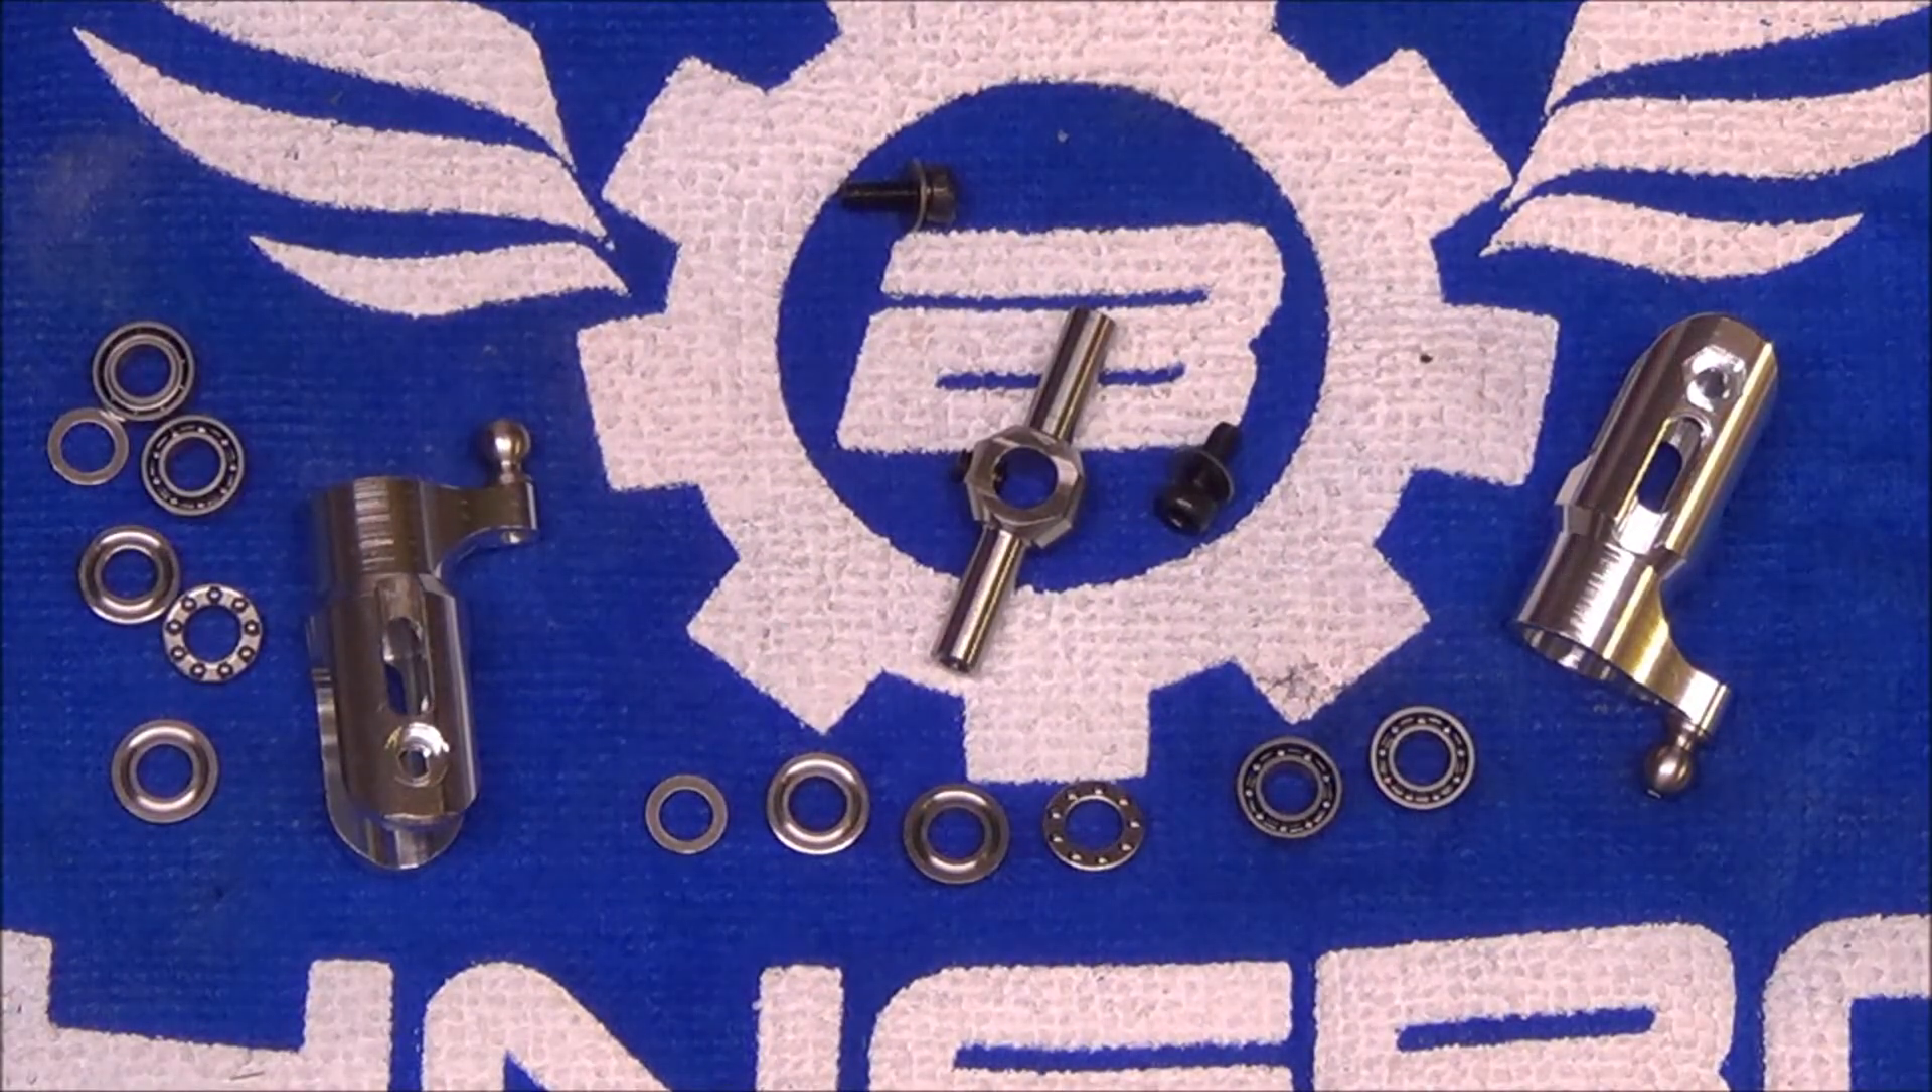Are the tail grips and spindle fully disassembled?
Yes.